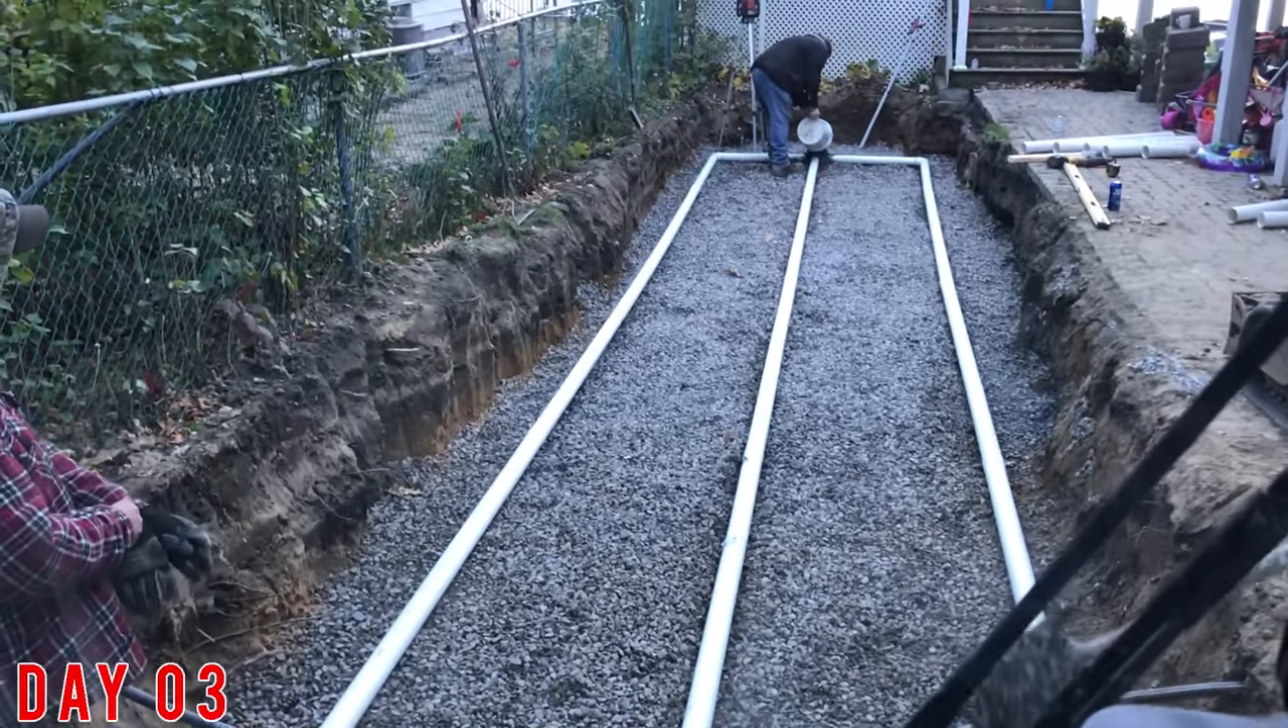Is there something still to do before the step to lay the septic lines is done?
No.